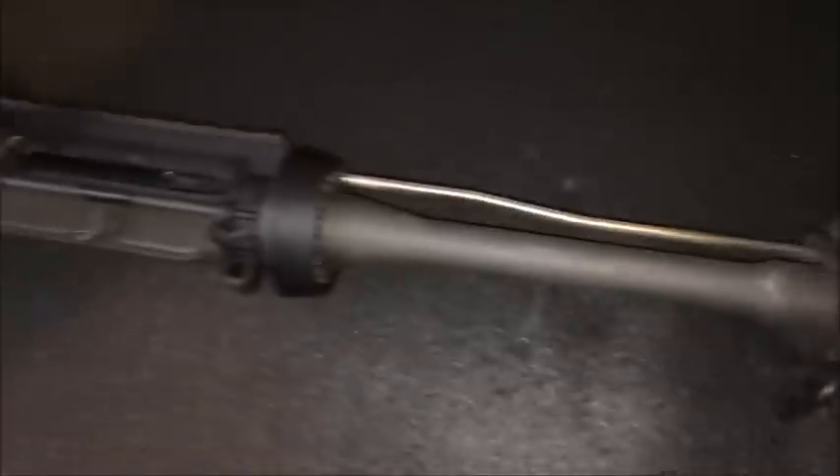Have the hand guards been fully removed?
Yes.